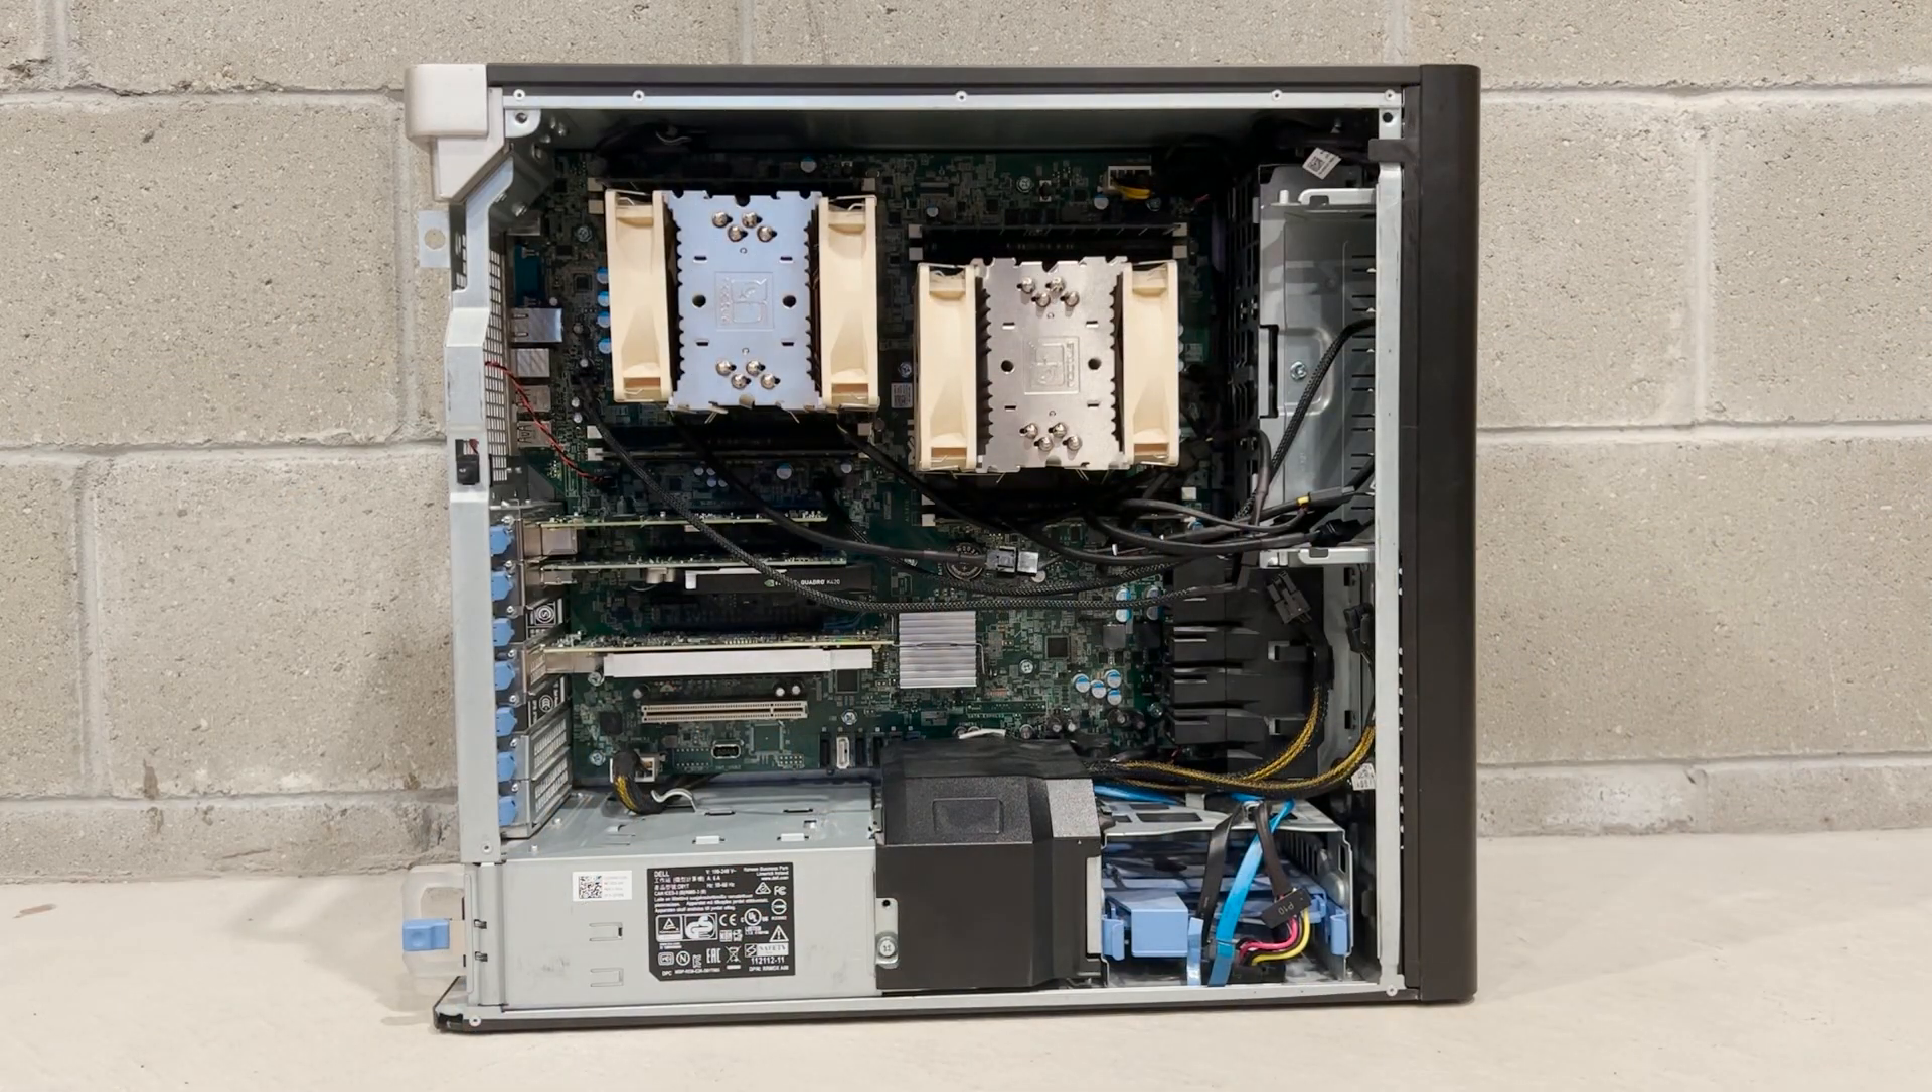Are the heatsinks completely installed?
Yes.